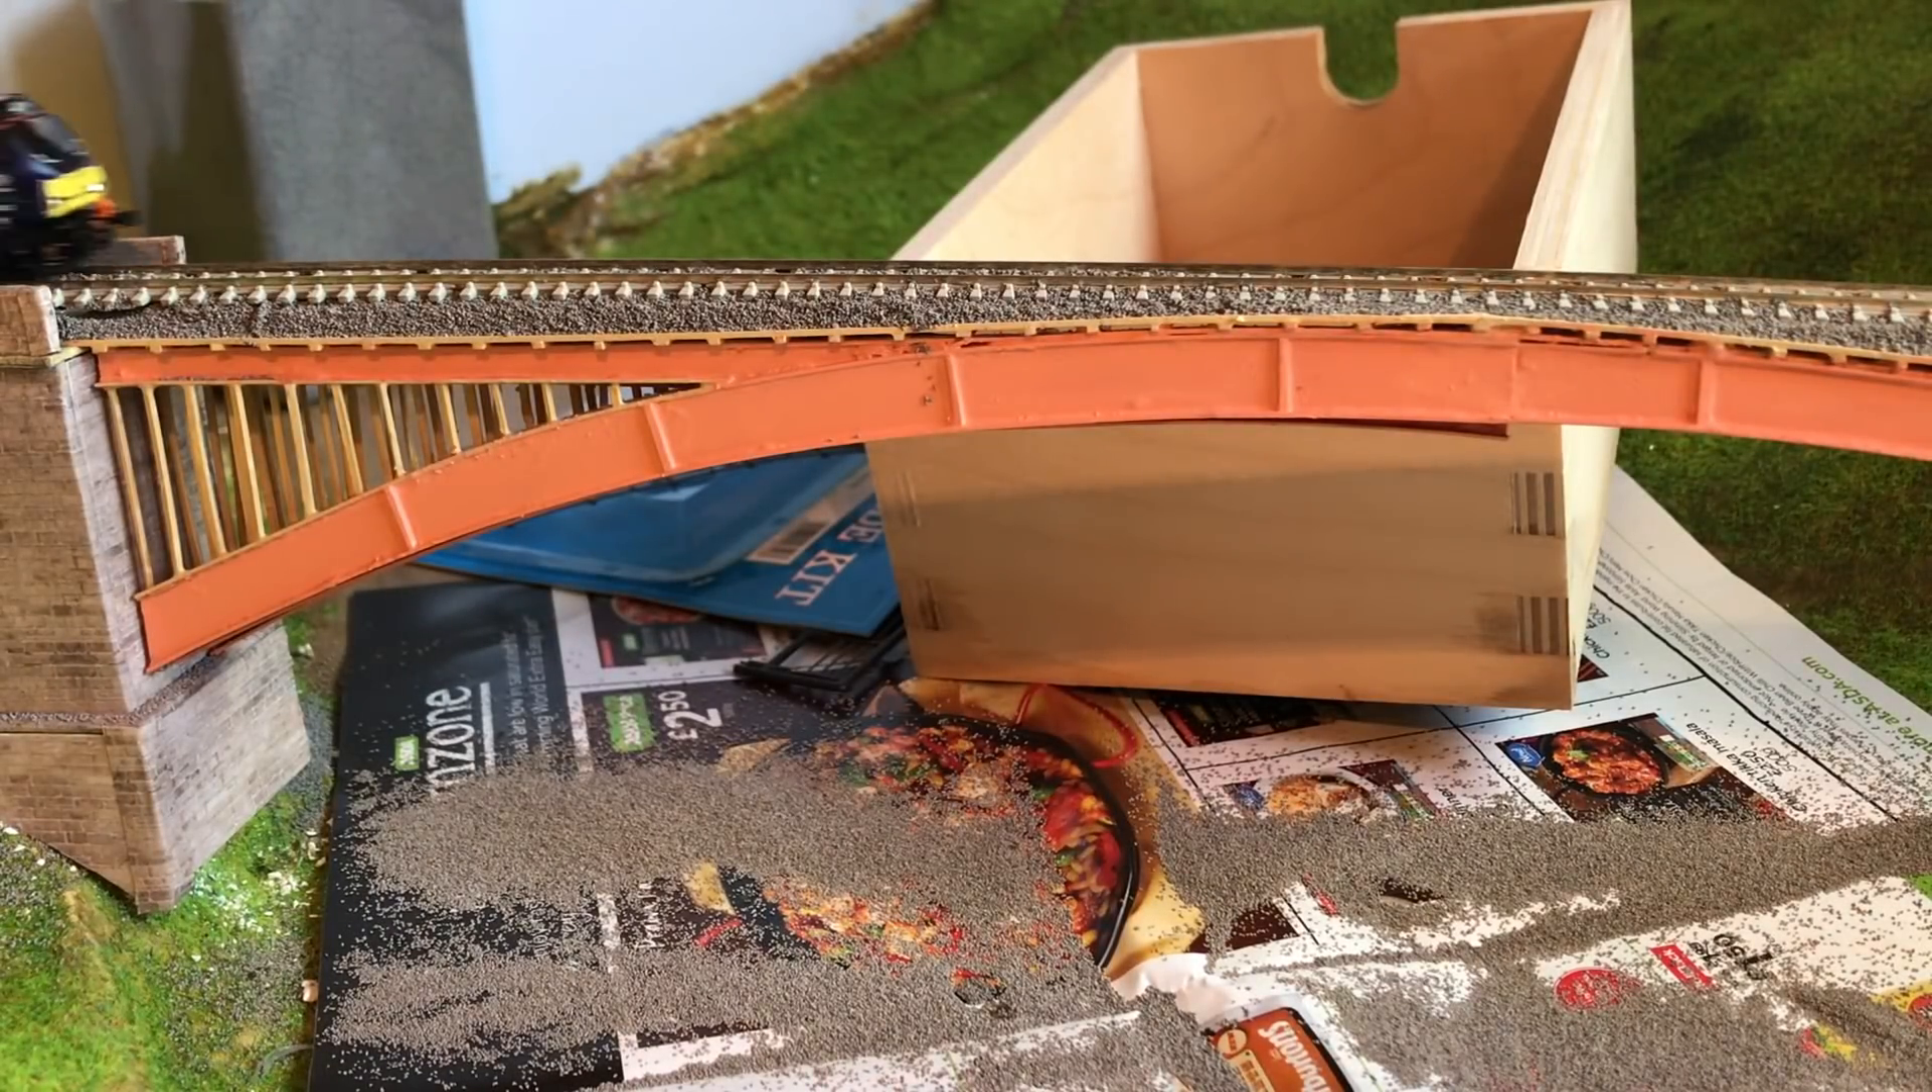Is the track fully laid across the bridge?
Yes.